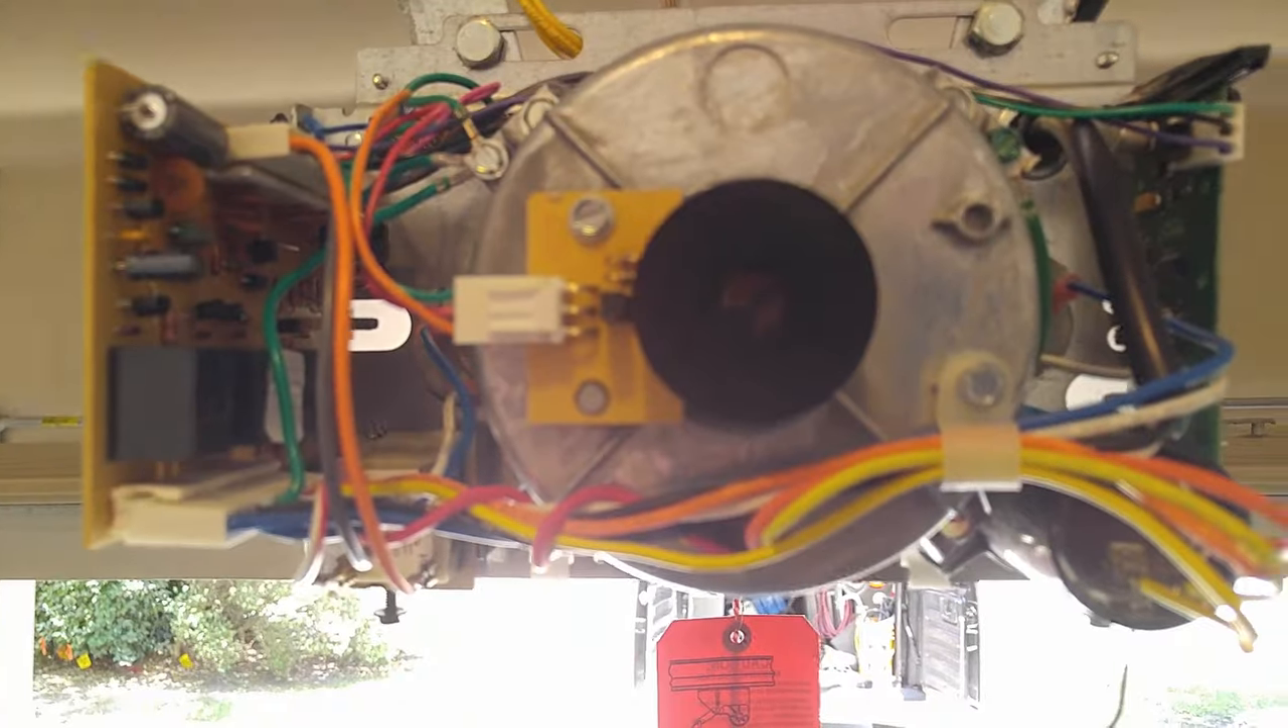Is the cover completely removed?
Yes.